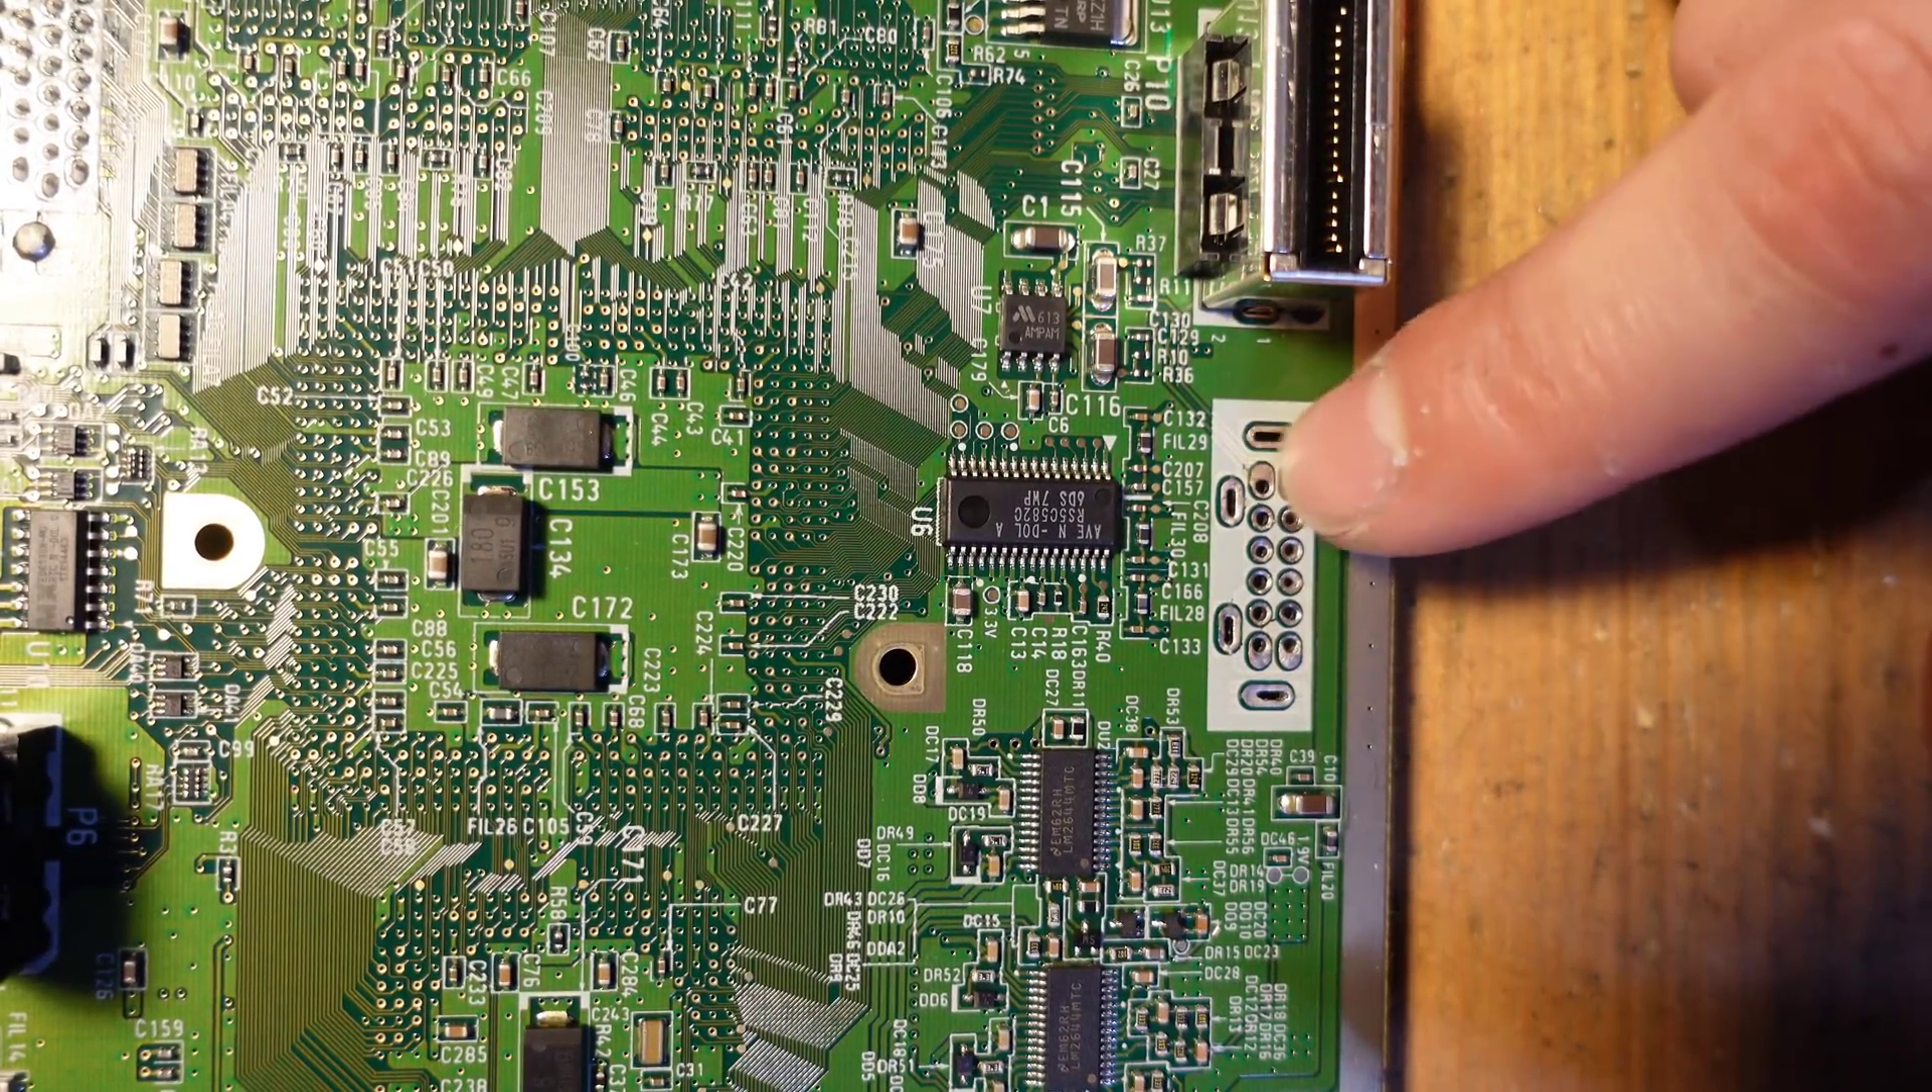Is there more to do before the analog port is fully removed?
No.